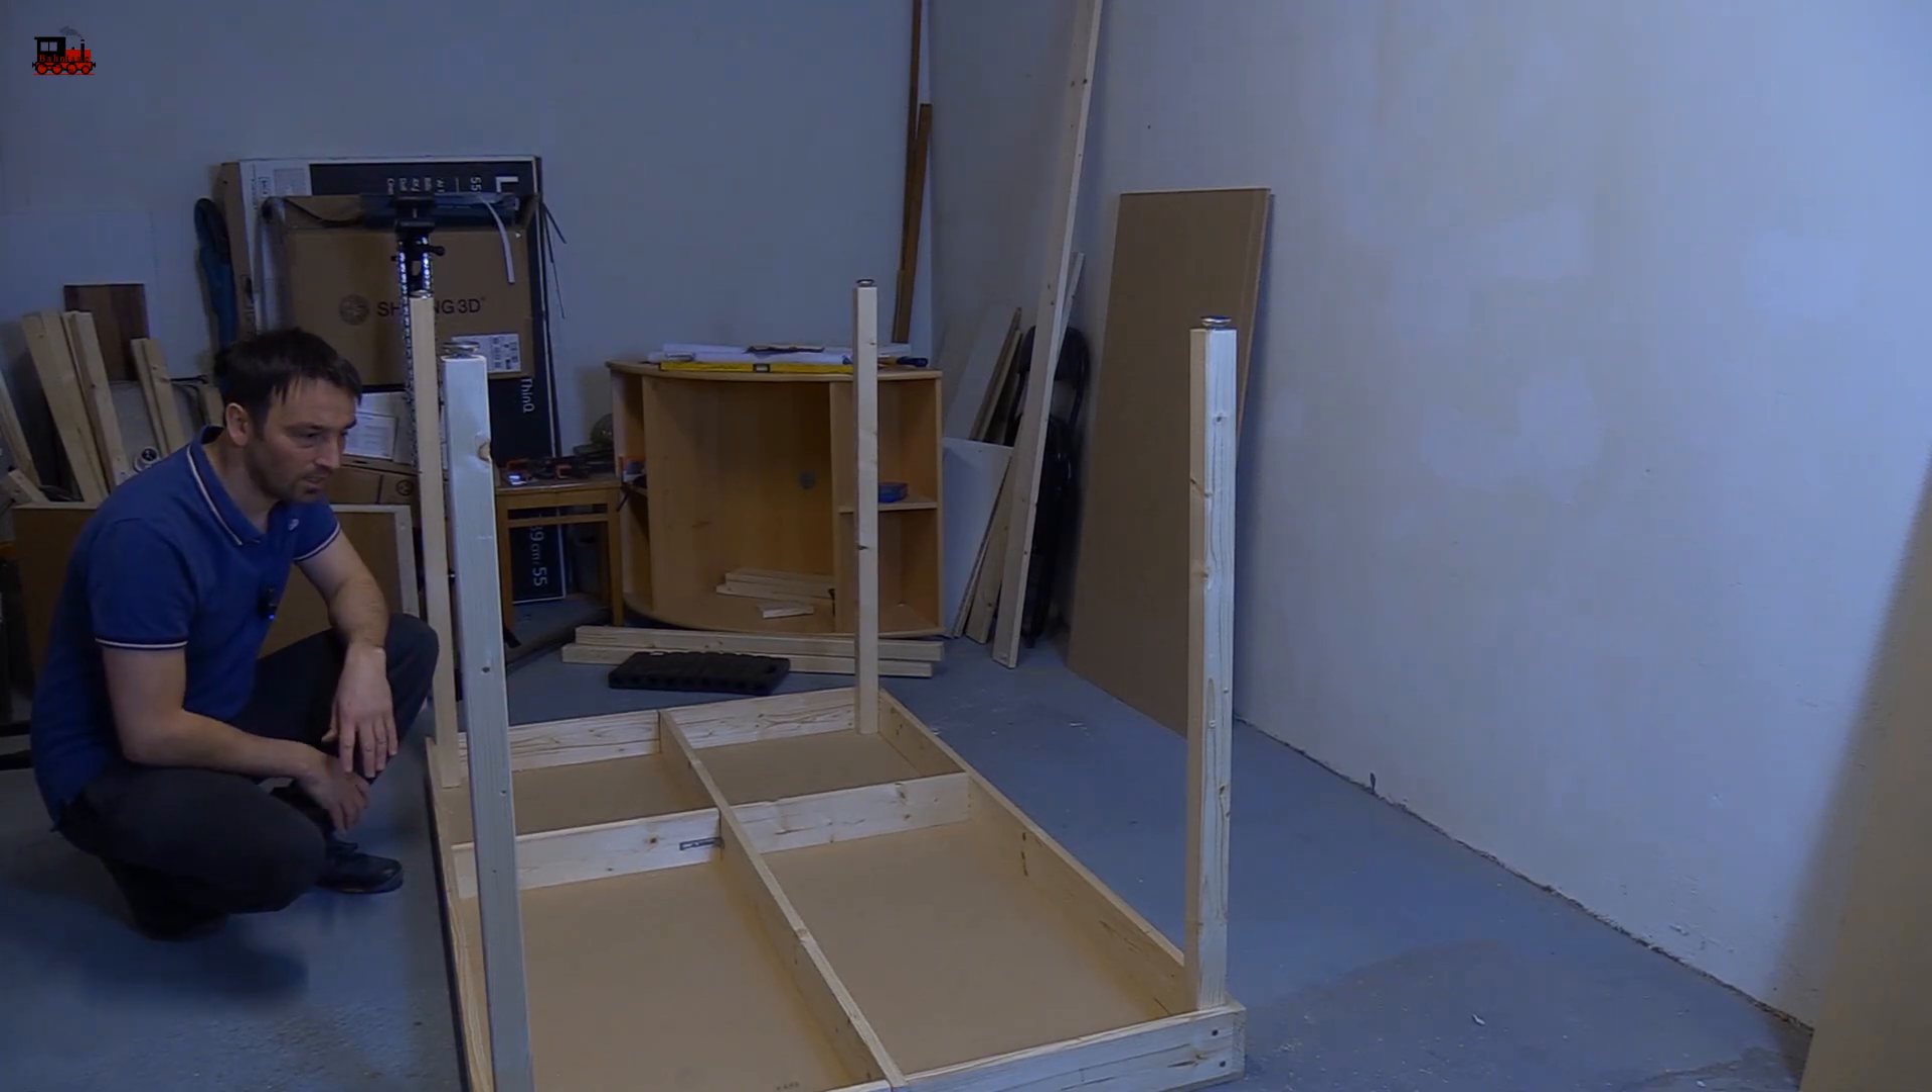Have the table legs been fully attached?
Yes.